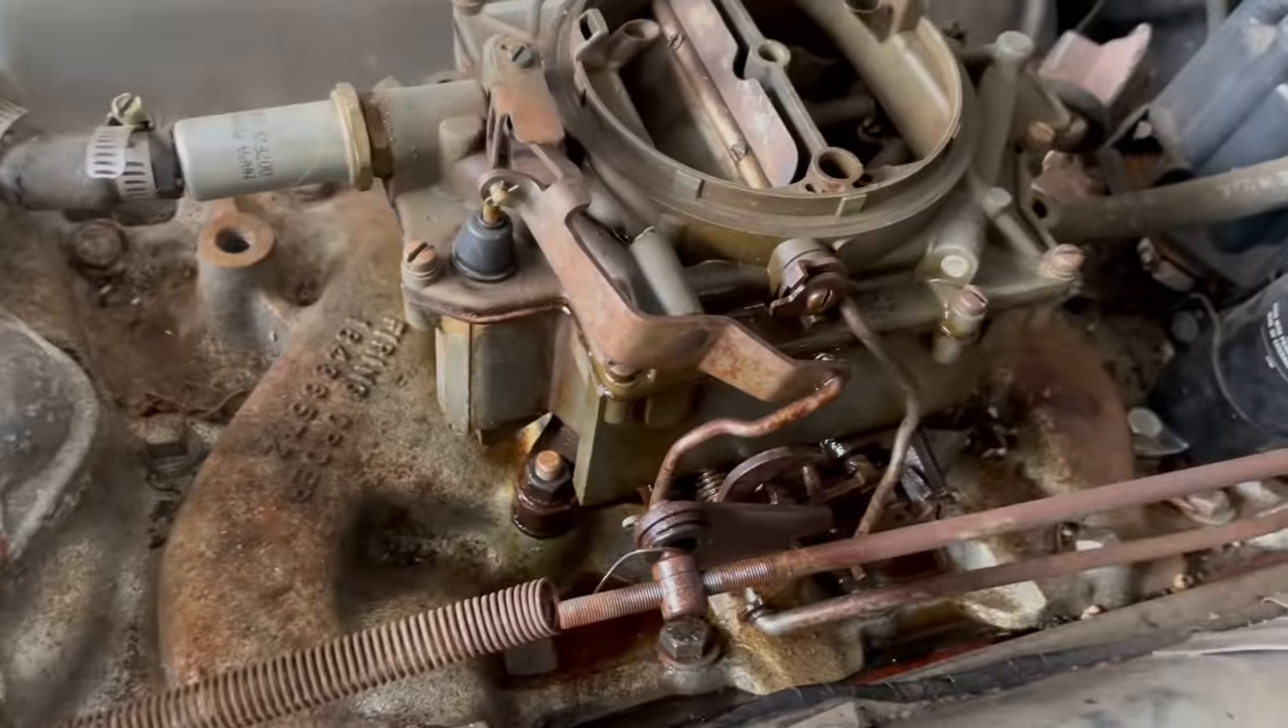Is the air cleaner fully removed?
Yes.